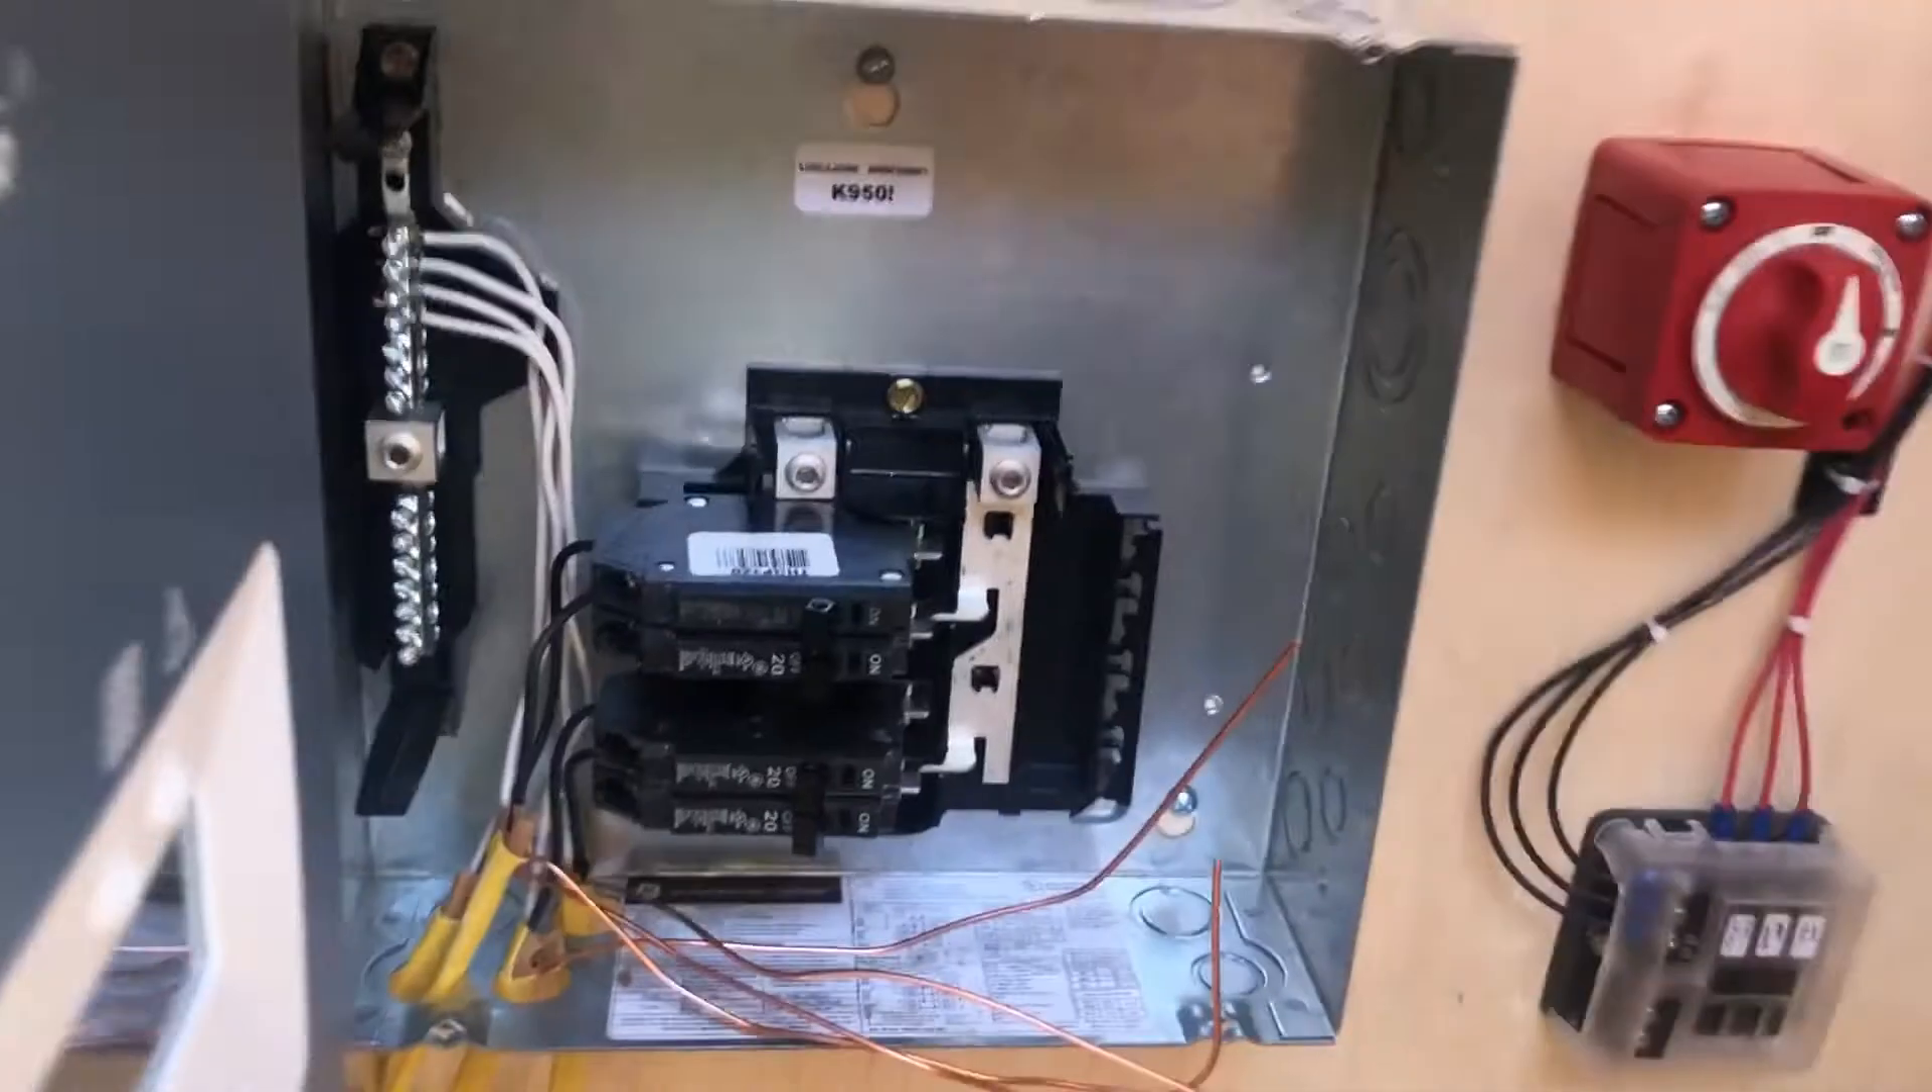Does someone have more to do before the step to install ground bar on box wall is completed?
Yes.